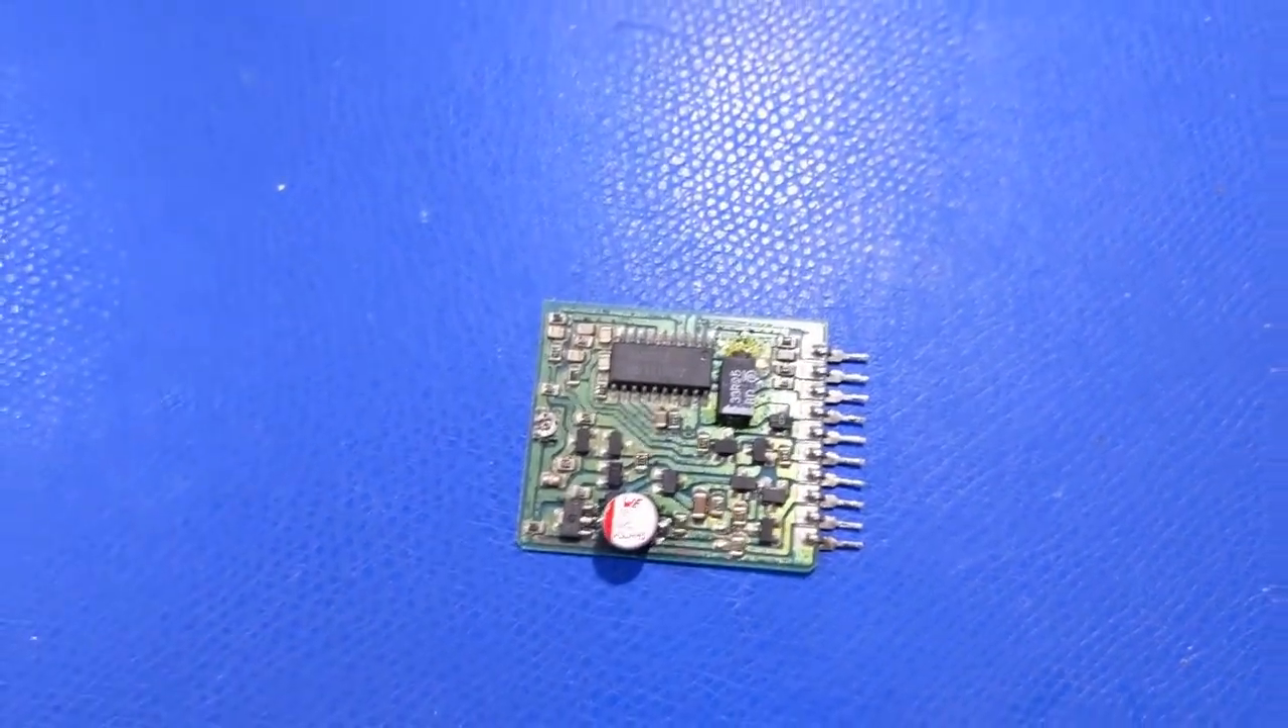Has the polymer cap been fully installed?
Yes.